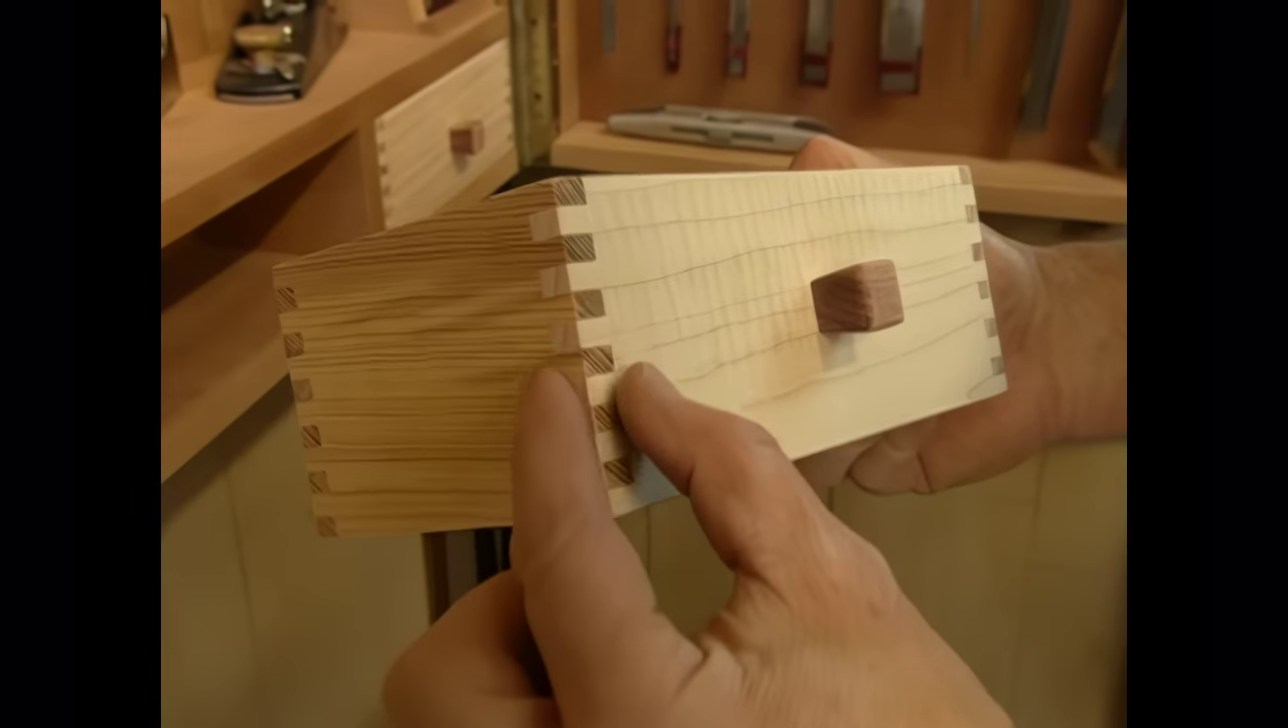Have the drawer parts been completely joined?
Yes.